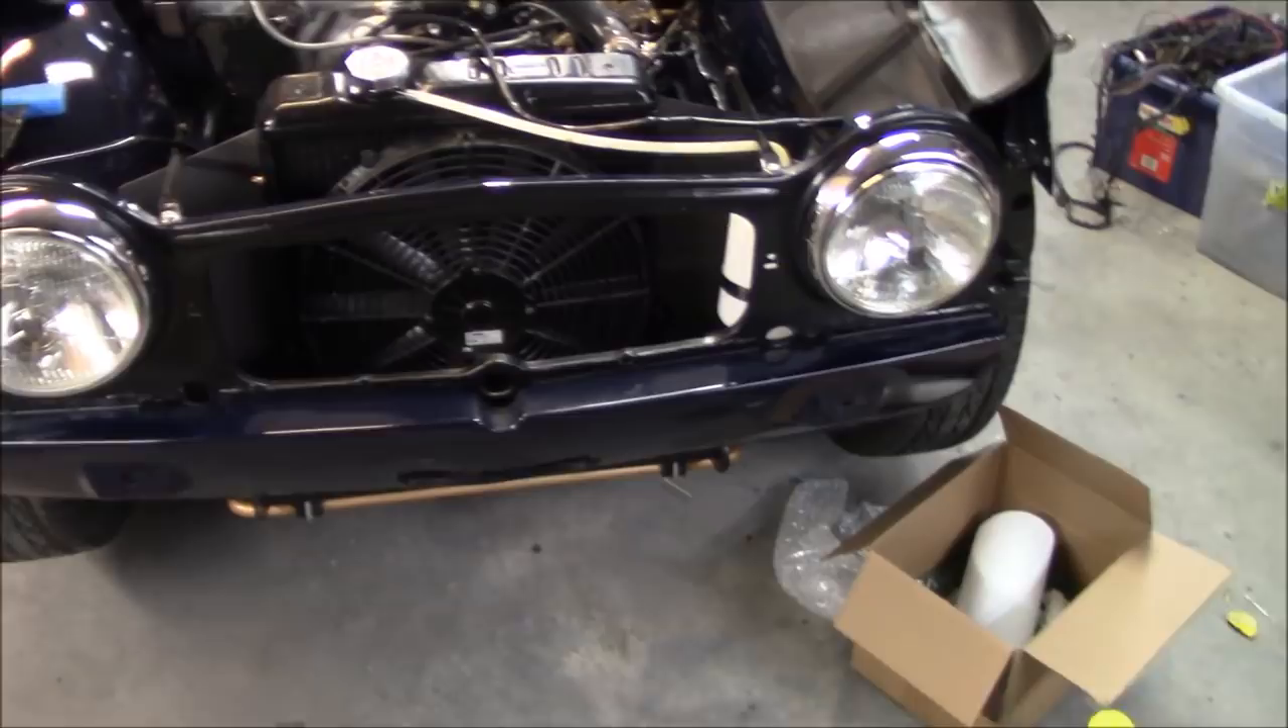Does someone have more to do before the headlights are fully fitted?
No.